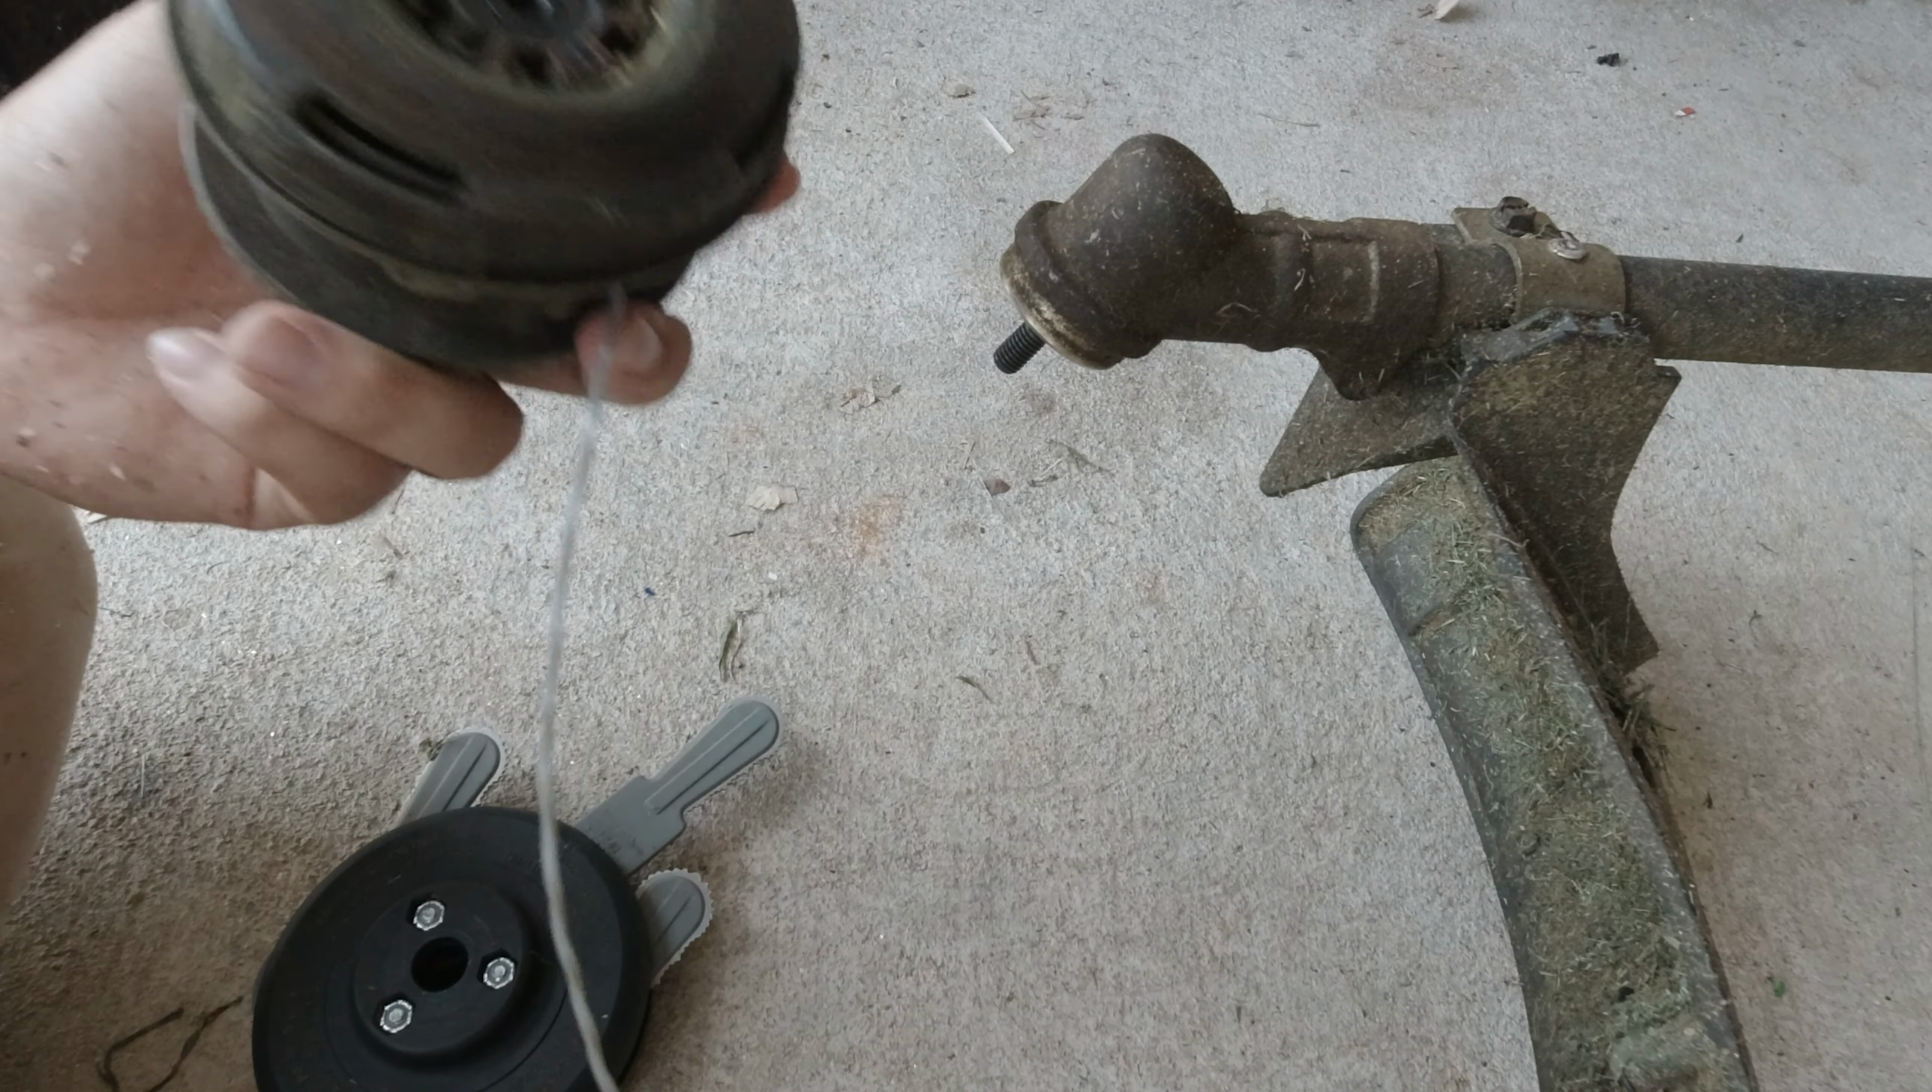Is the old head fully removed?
Yes.